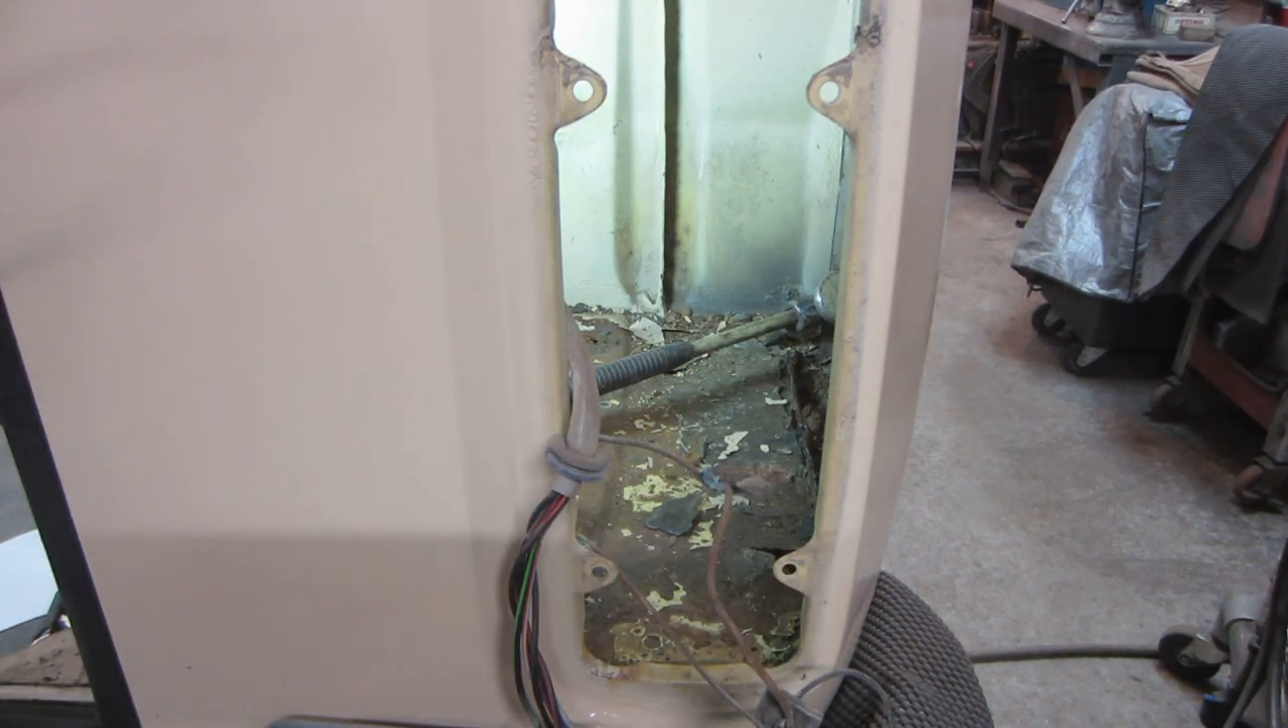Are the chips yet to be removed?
Yes.